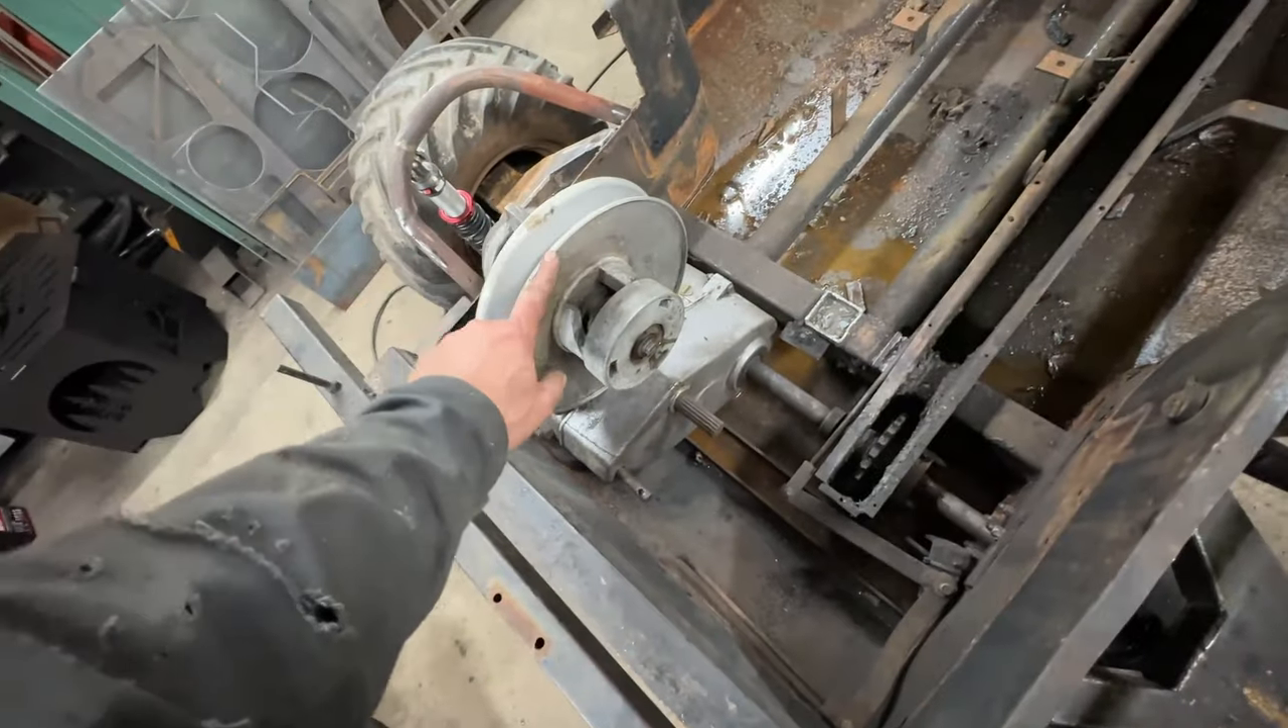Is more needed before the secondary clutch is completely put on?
No.